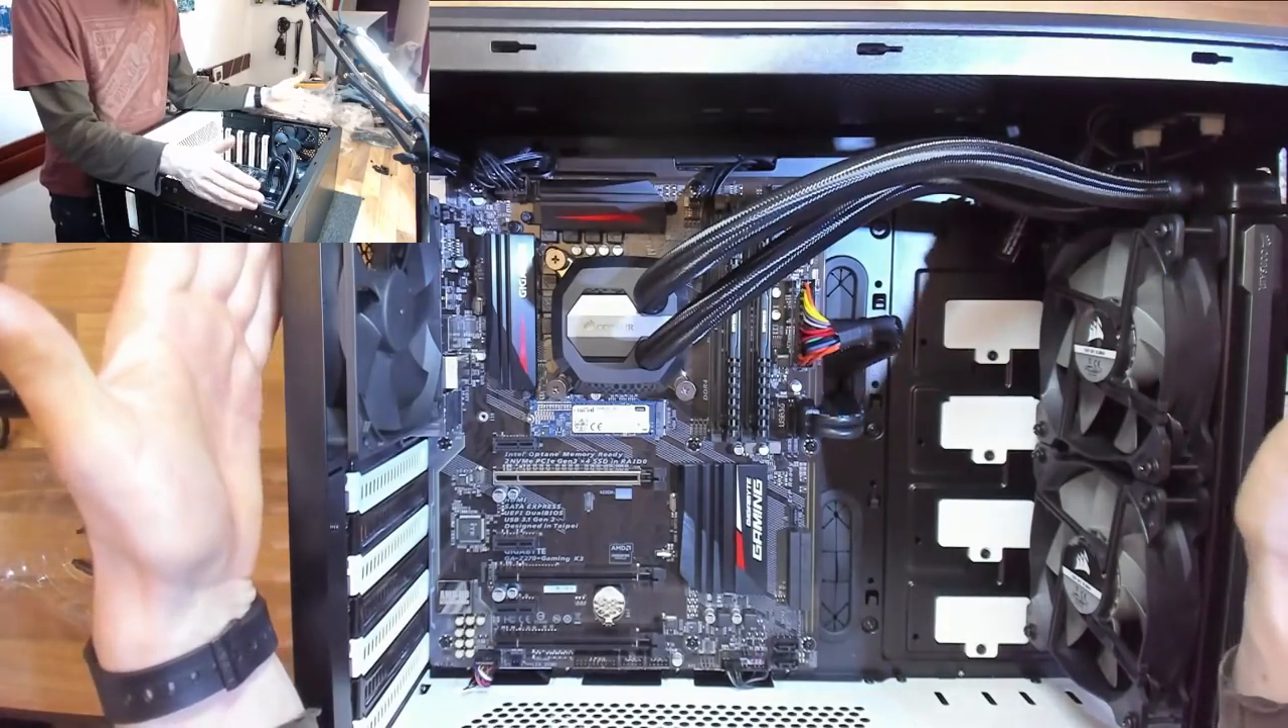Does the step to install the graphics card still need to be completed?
Yes.